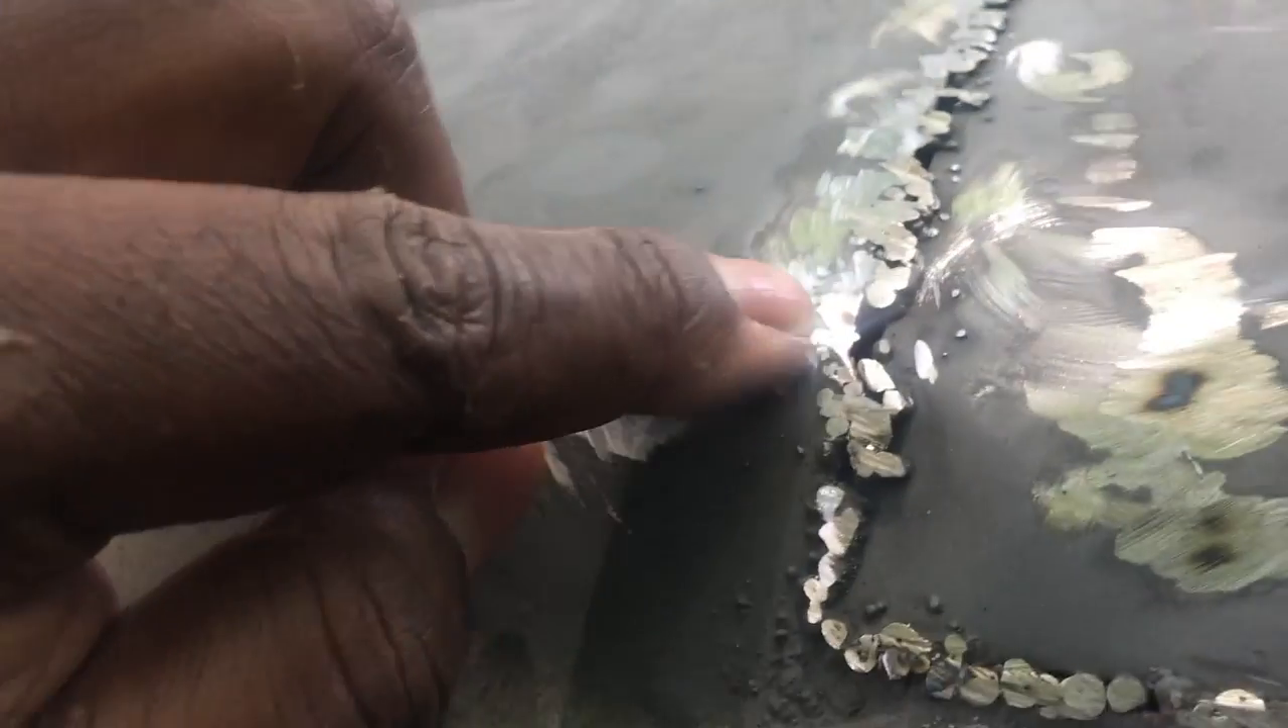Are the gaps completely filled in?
No.